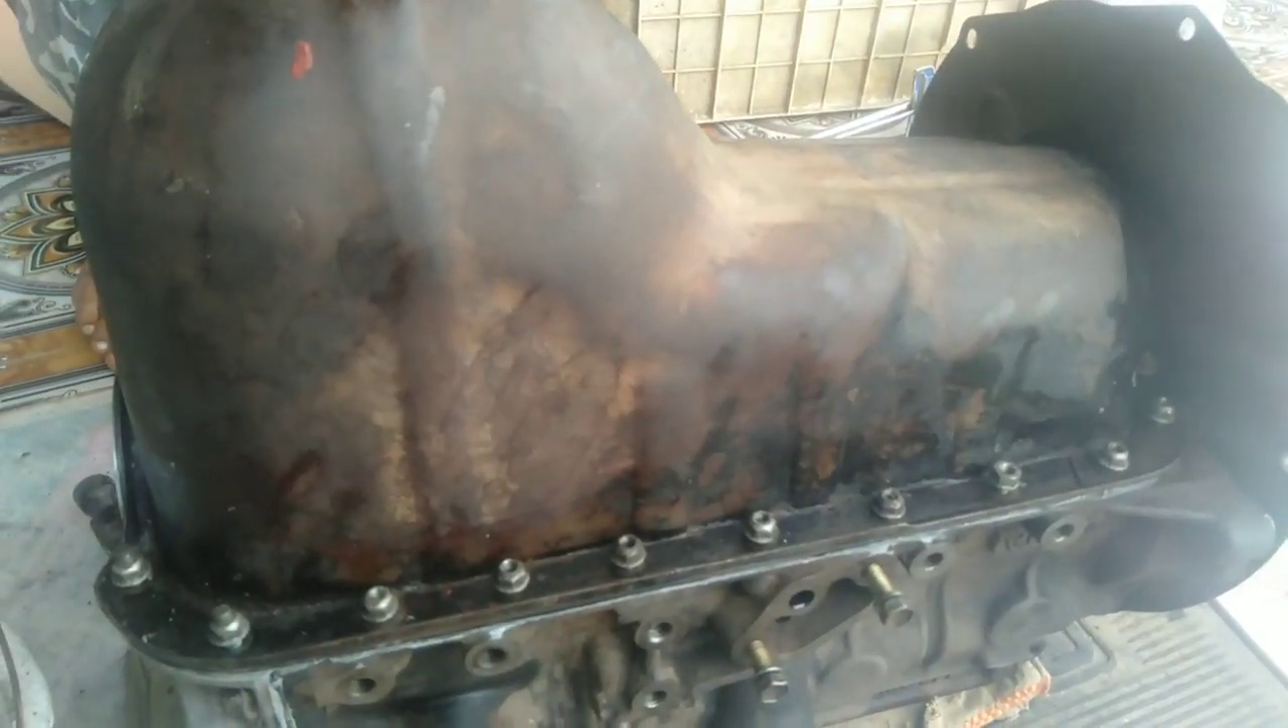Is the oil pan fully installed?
Yes.